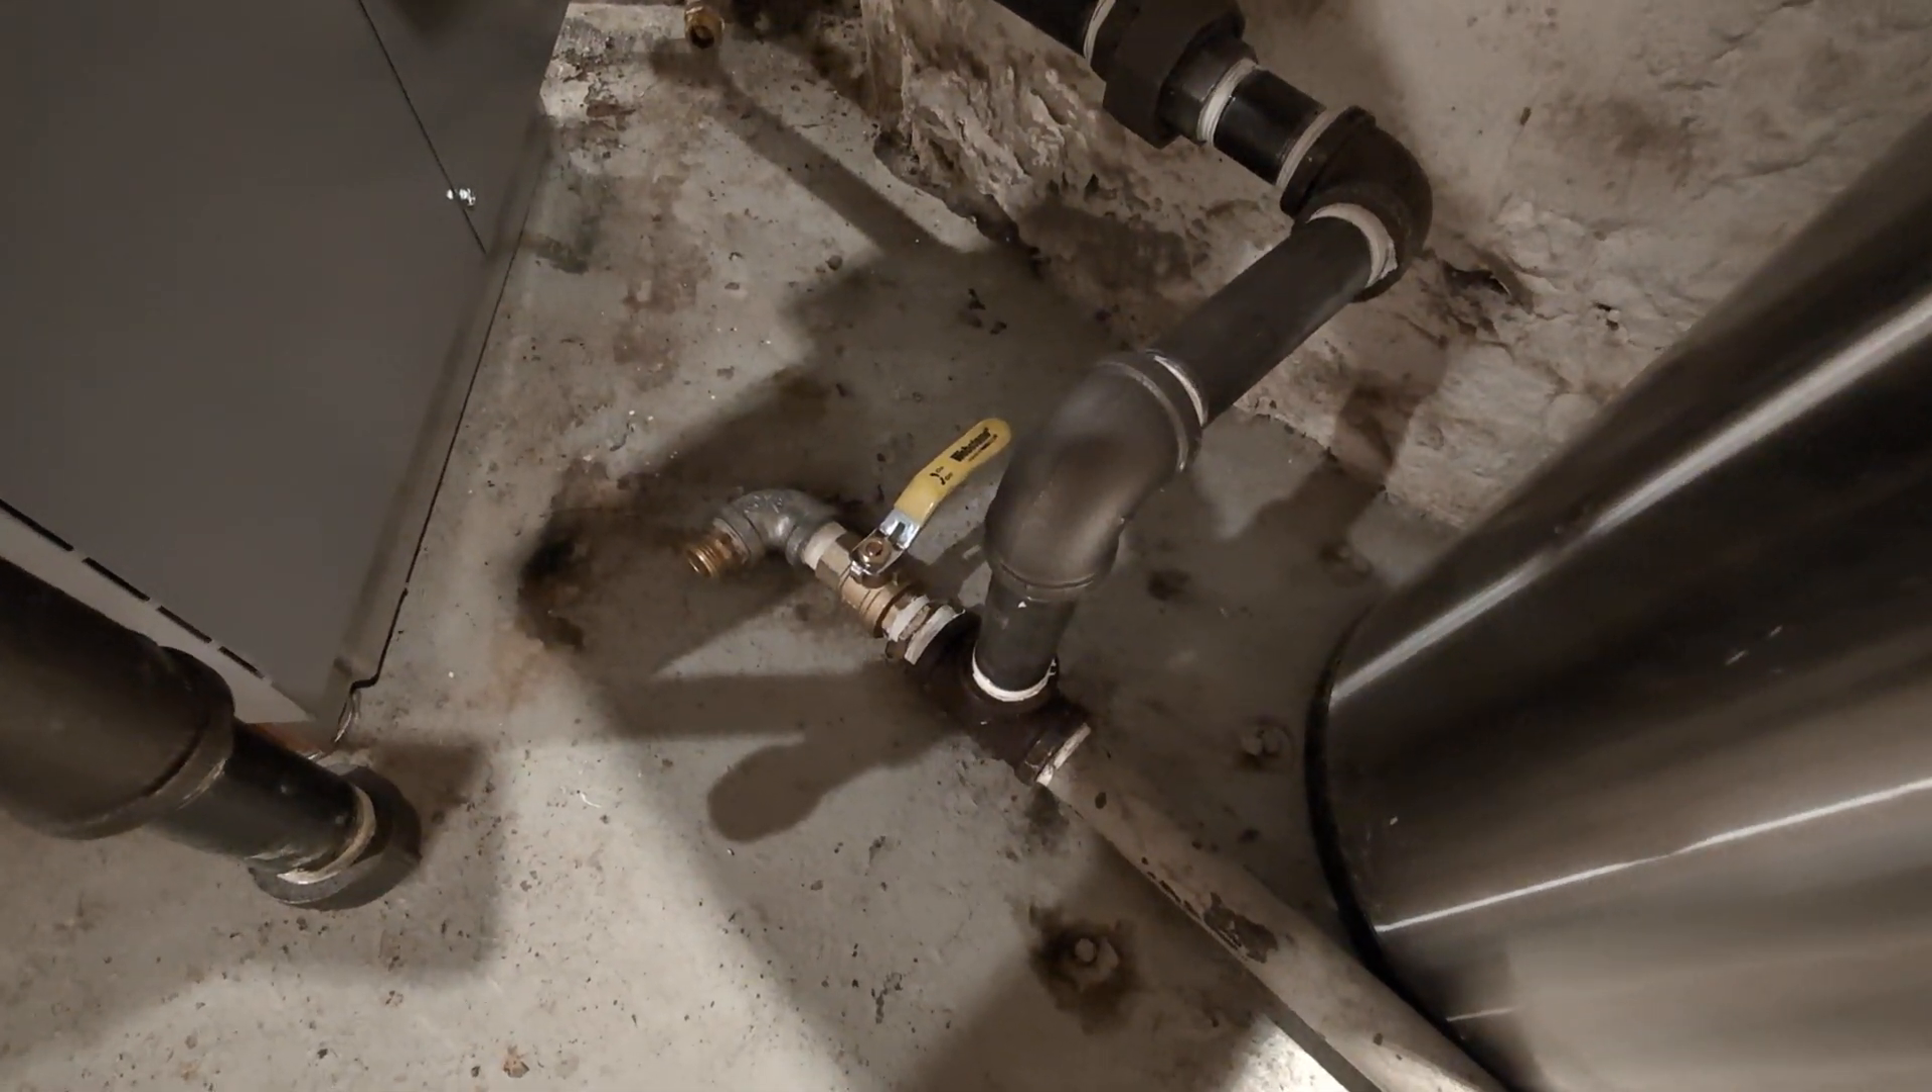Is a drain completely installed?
Yes.